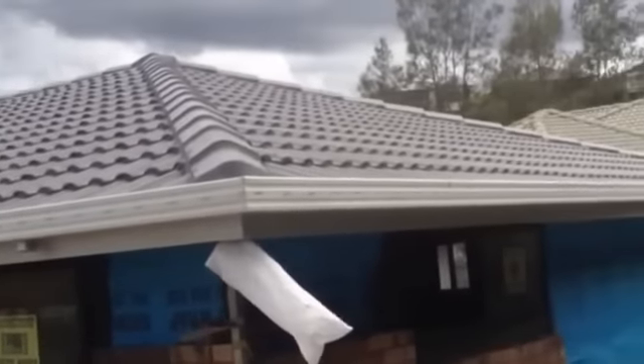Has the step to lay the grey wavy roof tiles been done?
Yes.